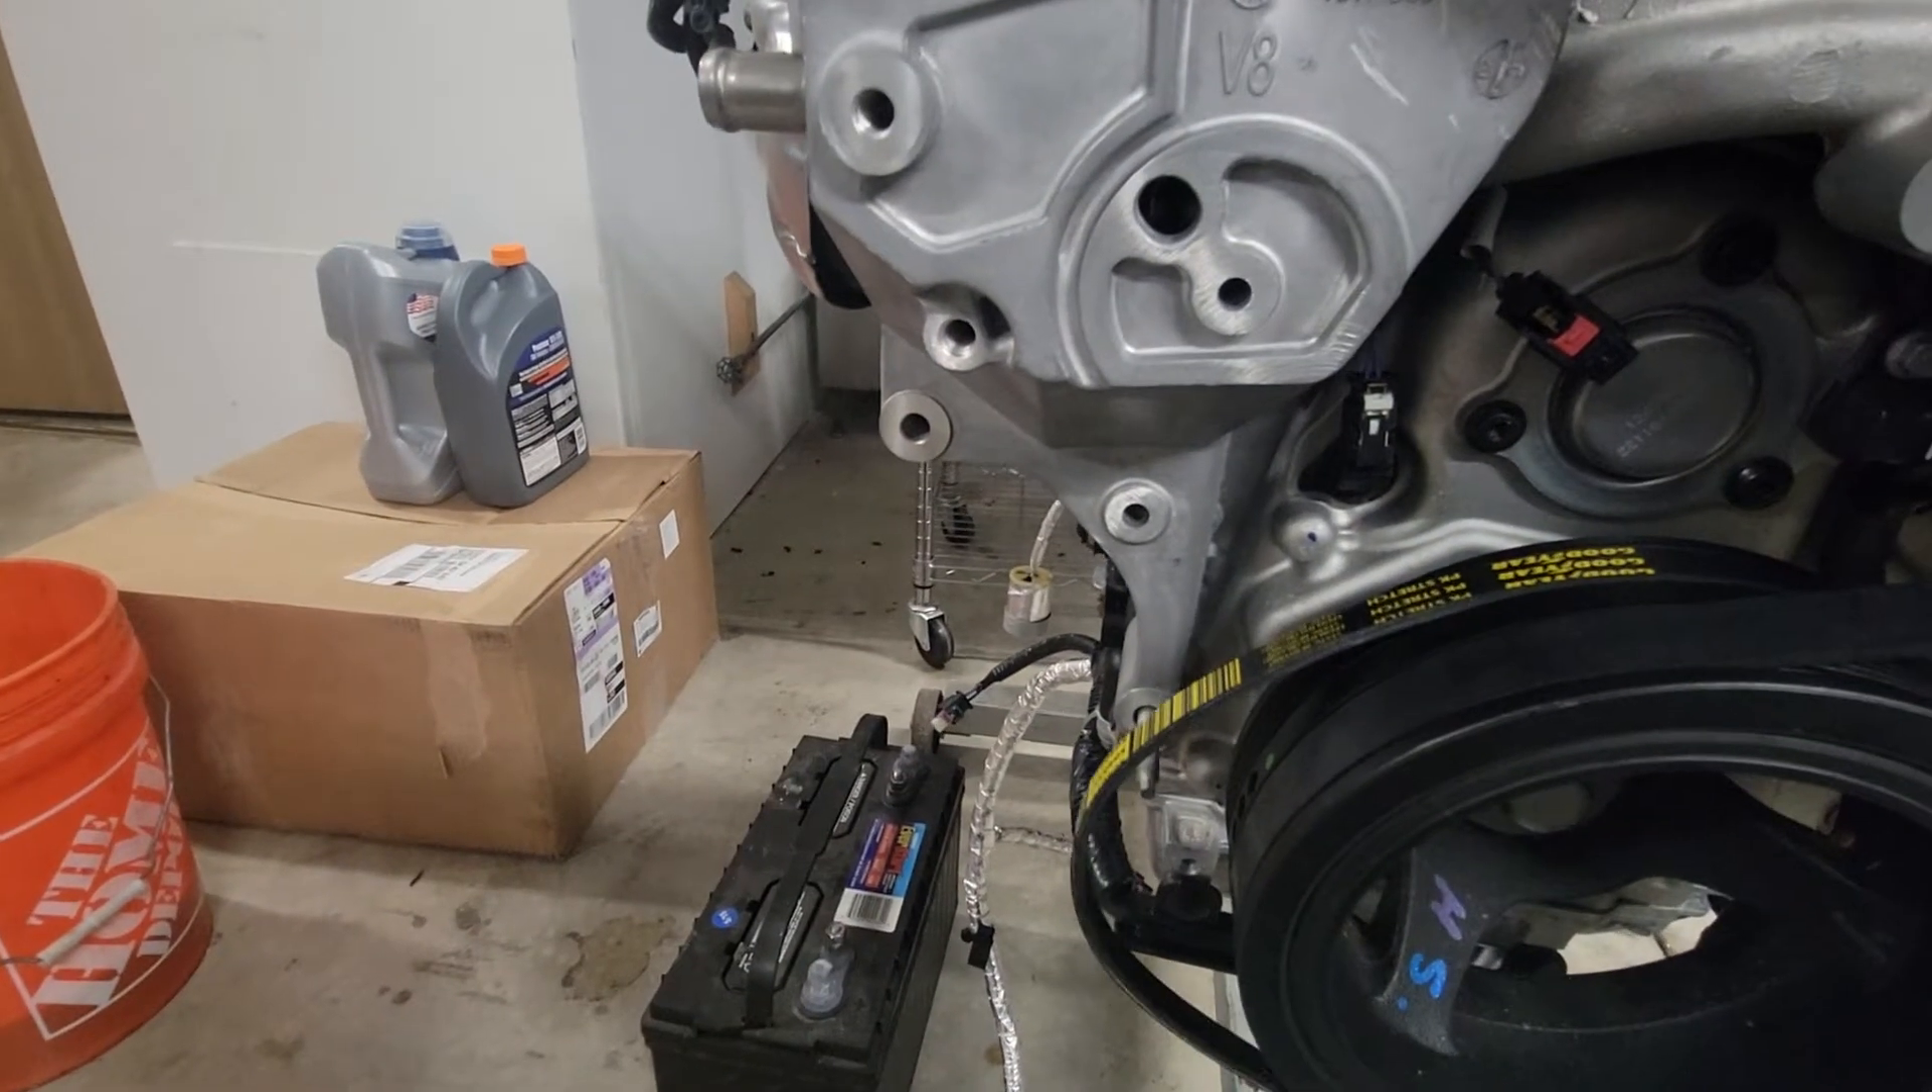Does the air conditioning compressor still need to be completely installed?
Yes.